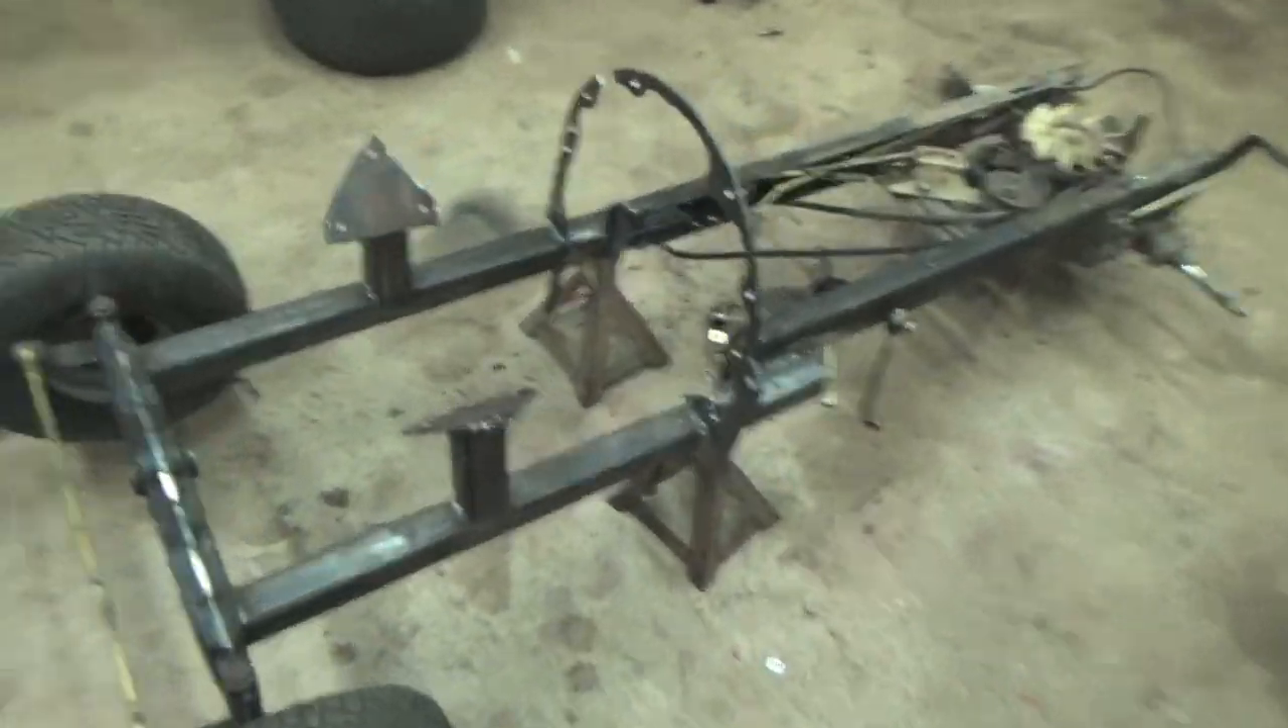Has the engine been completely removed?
Yes.